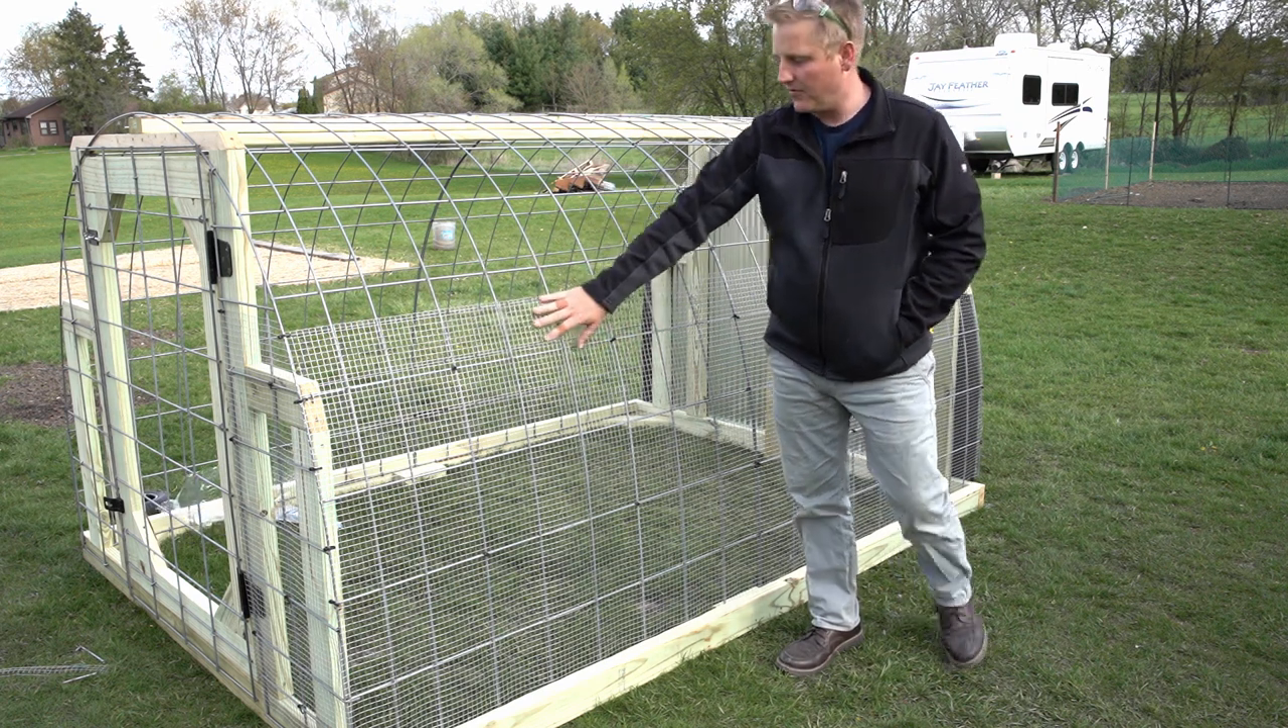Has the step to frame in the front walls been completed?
Yes.